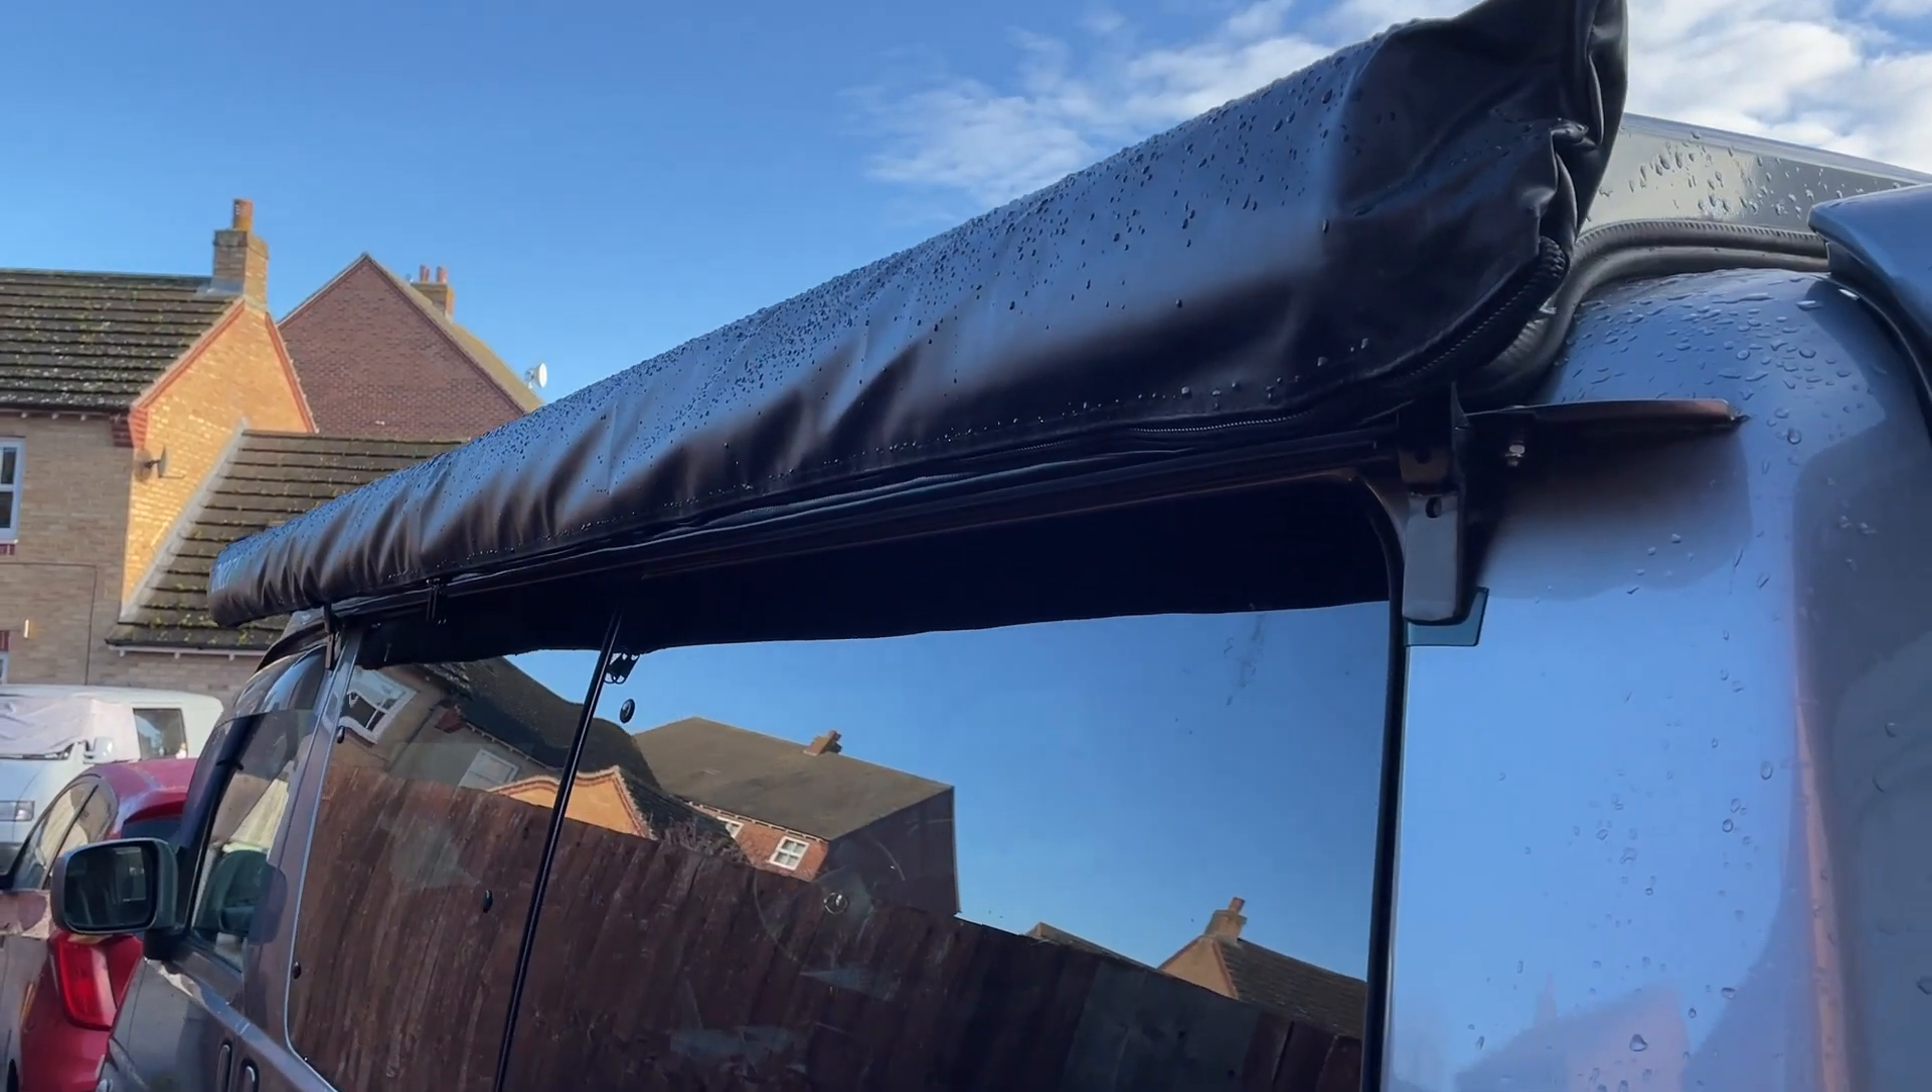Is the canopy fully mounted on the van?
Yes.